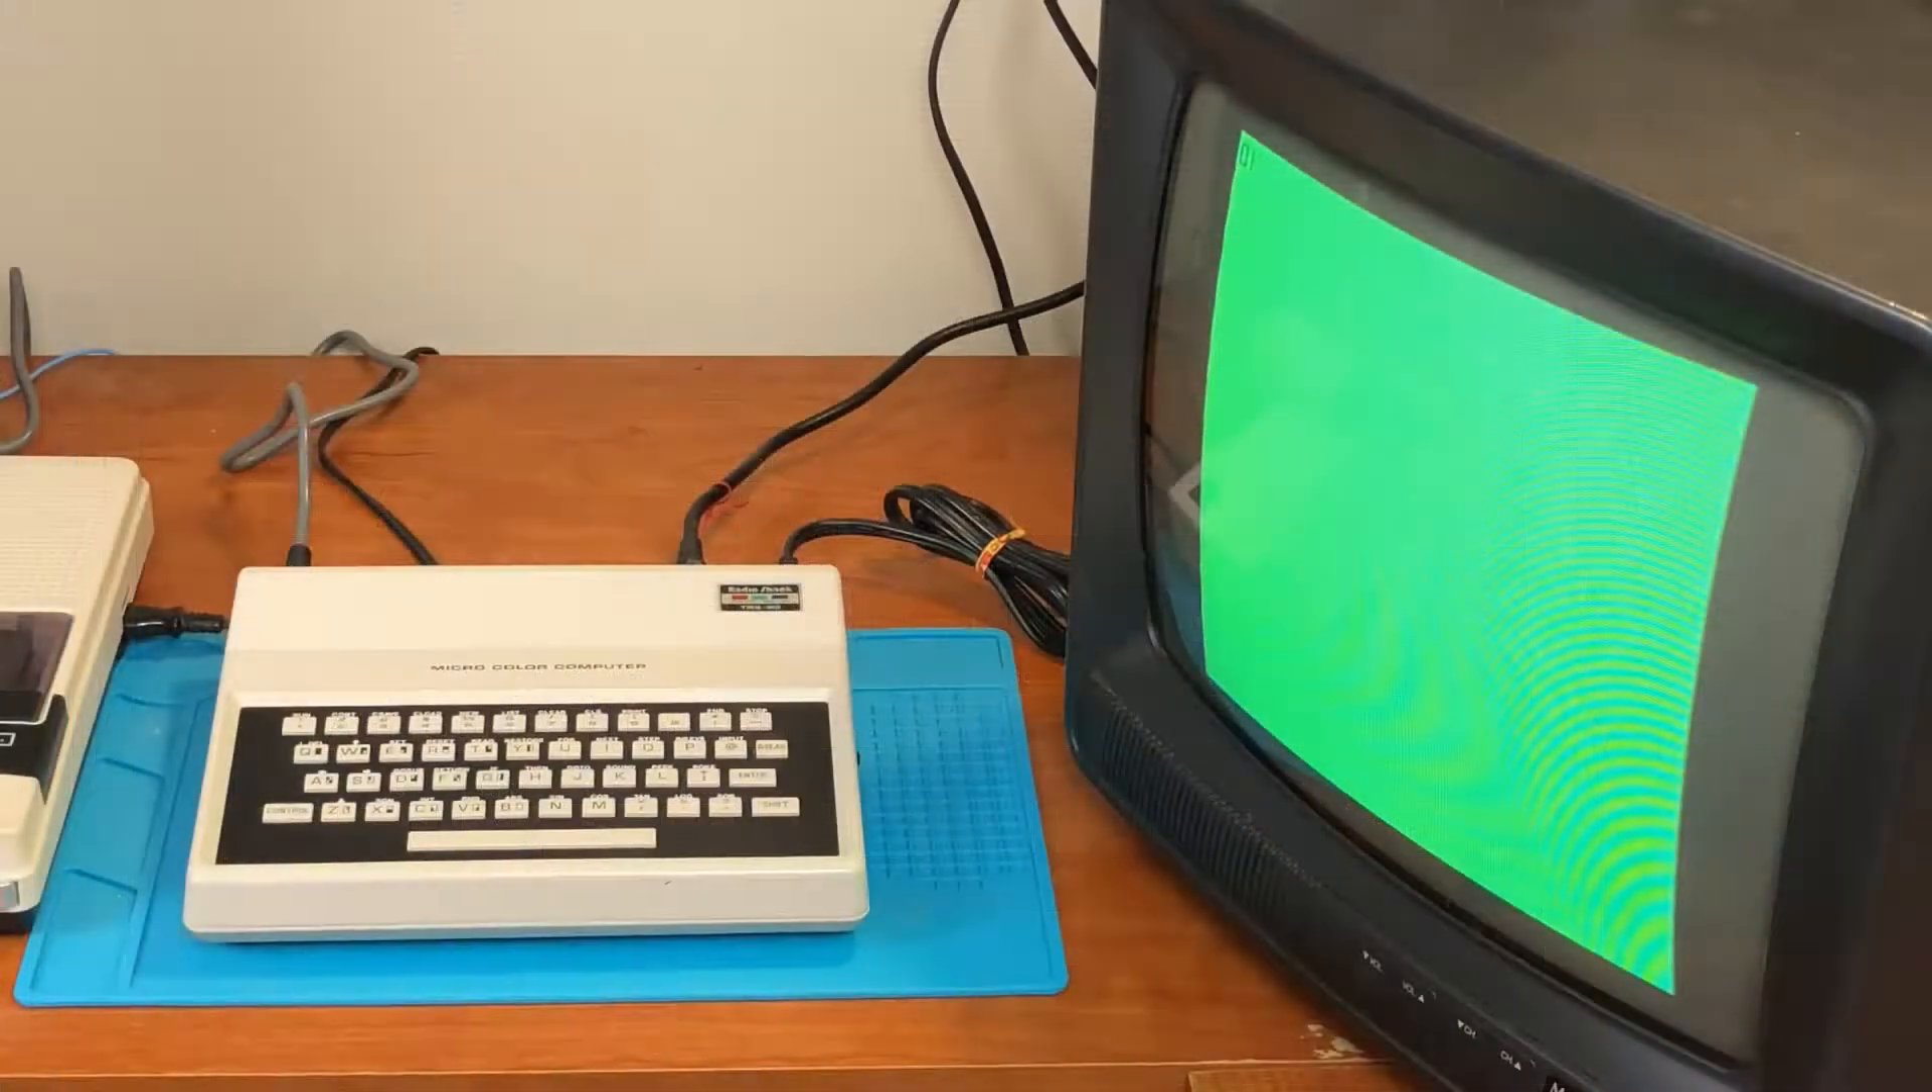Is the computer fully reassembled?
Yes.